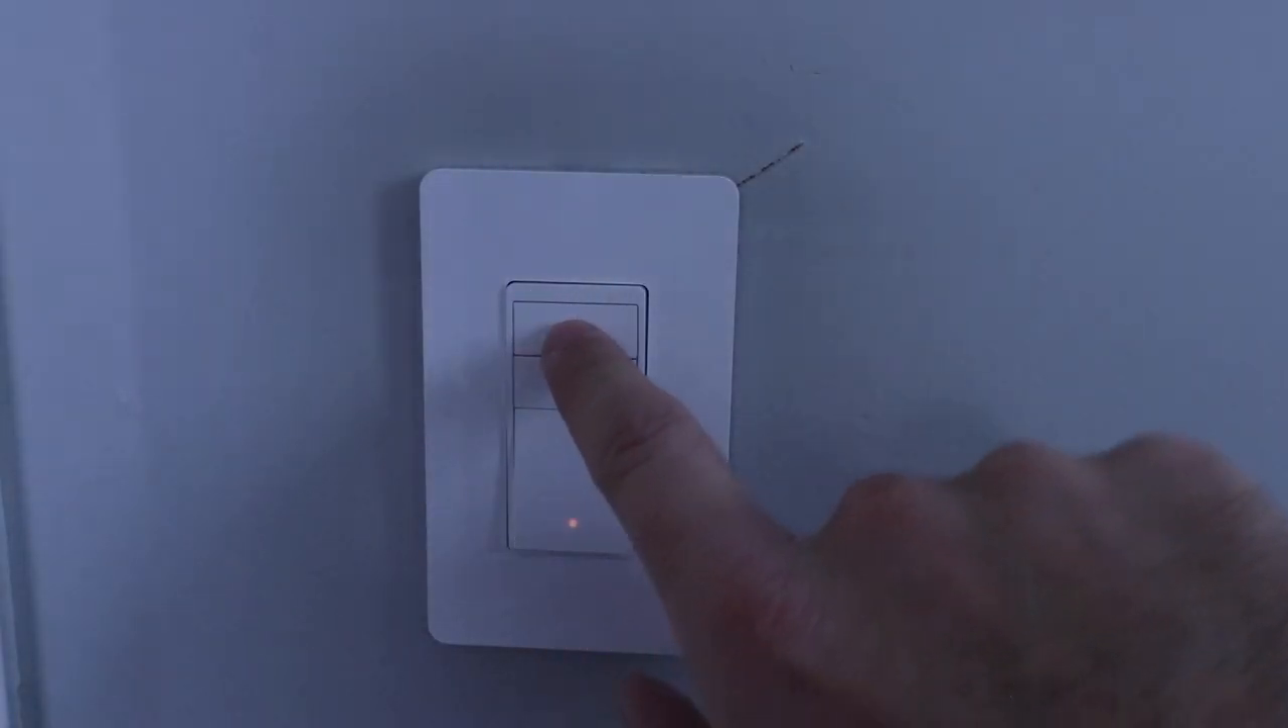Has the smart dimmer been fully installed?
Yes.